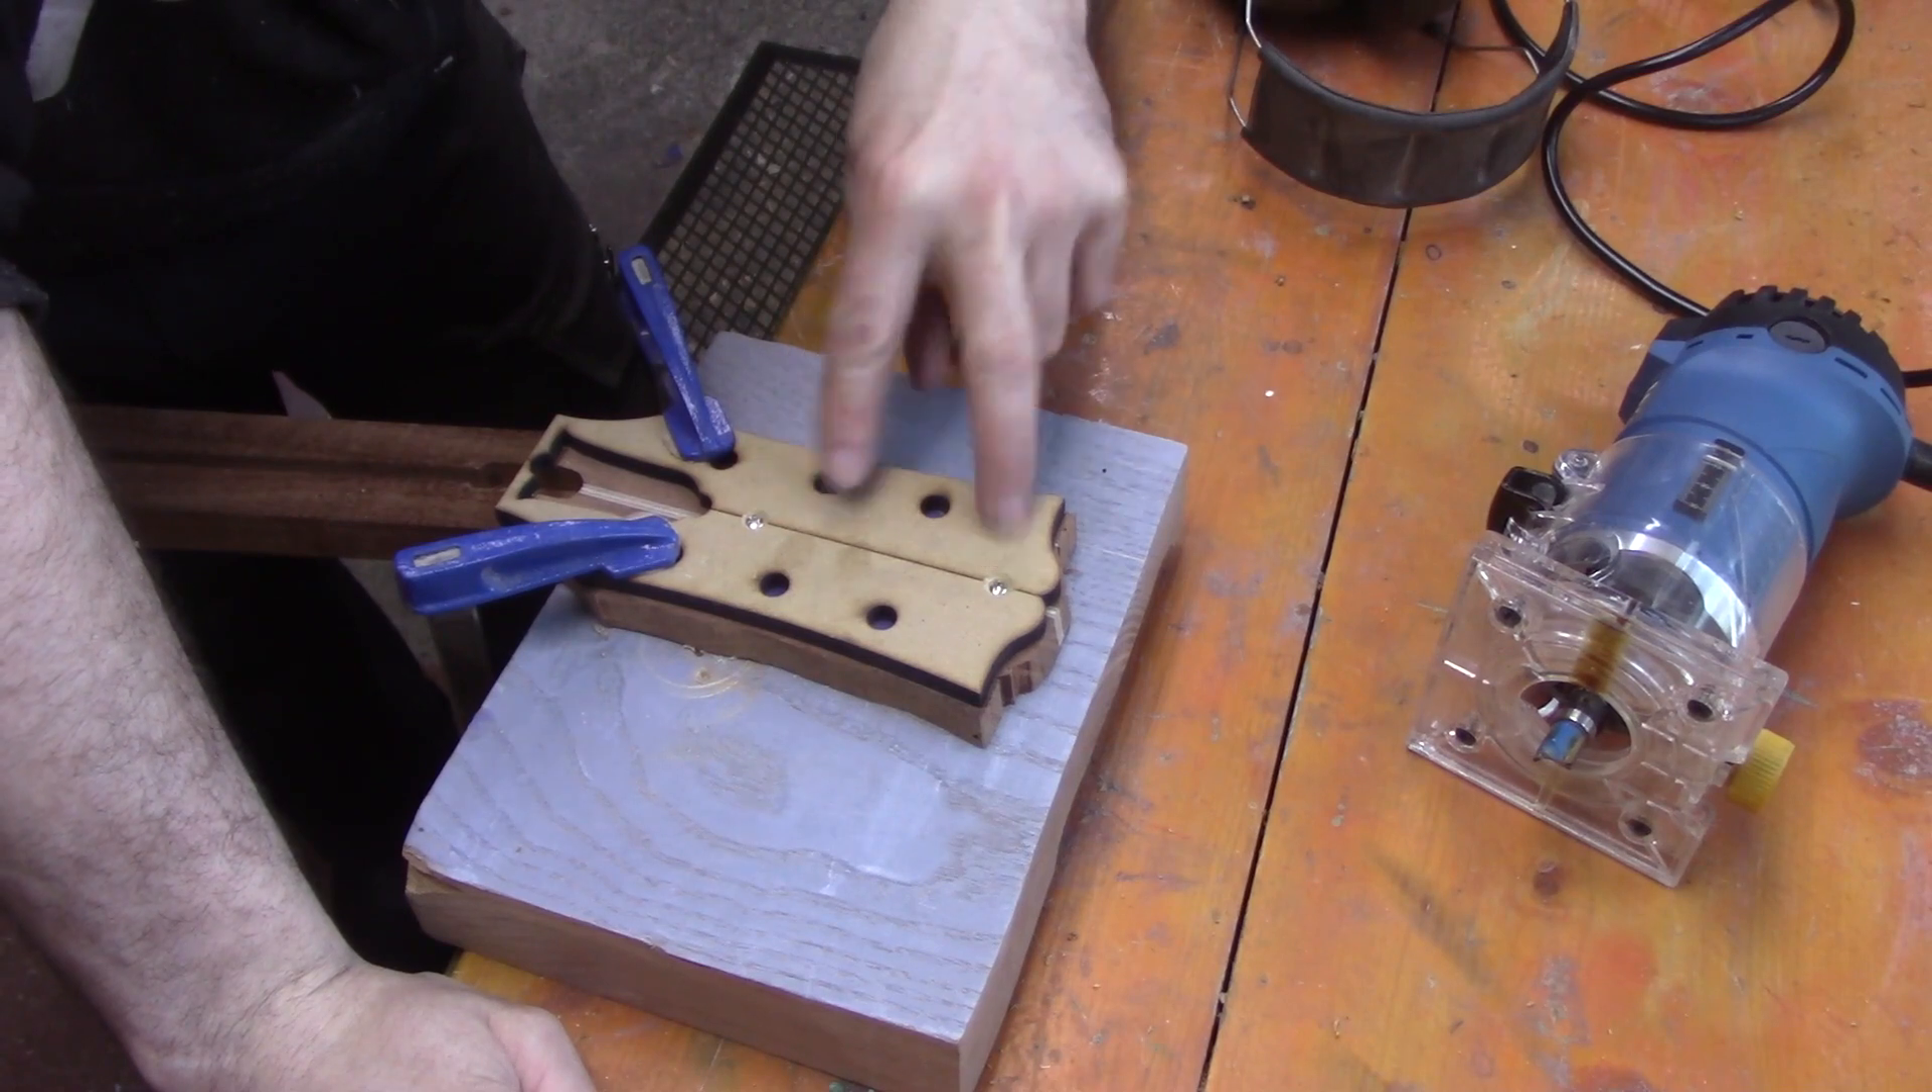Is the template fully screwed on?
Yes.